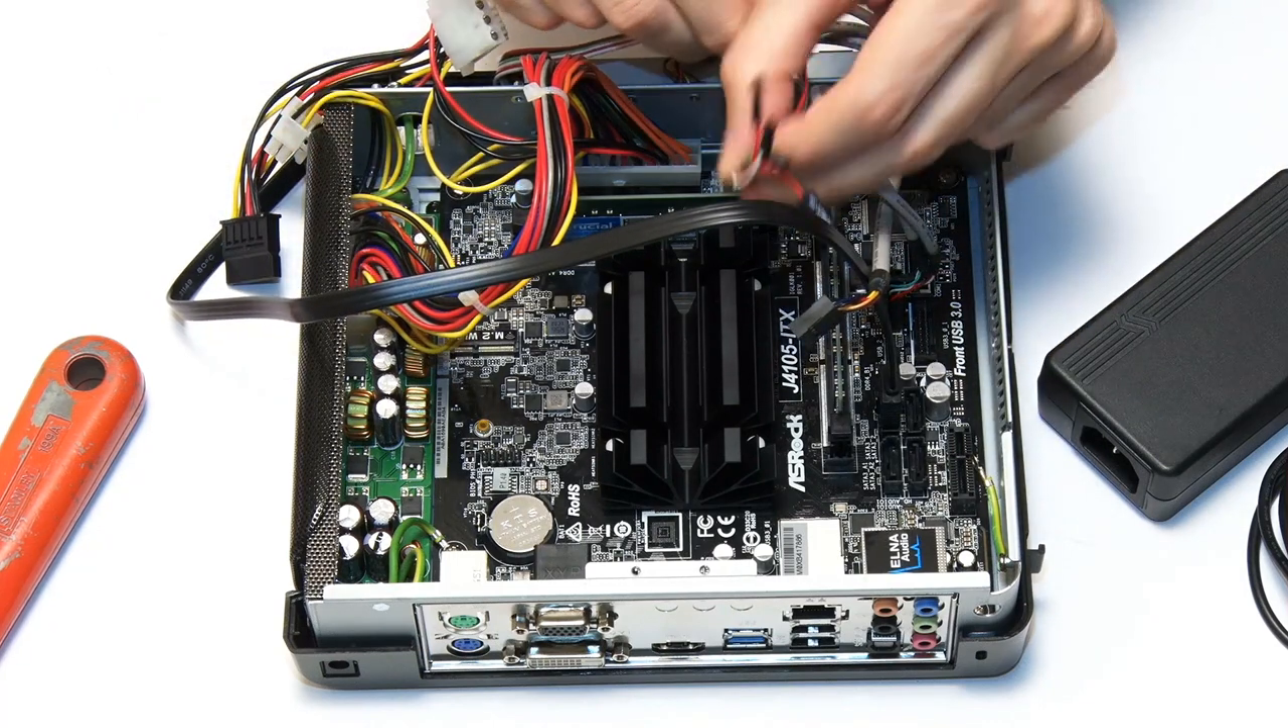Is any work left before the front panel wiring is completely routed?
Yes.